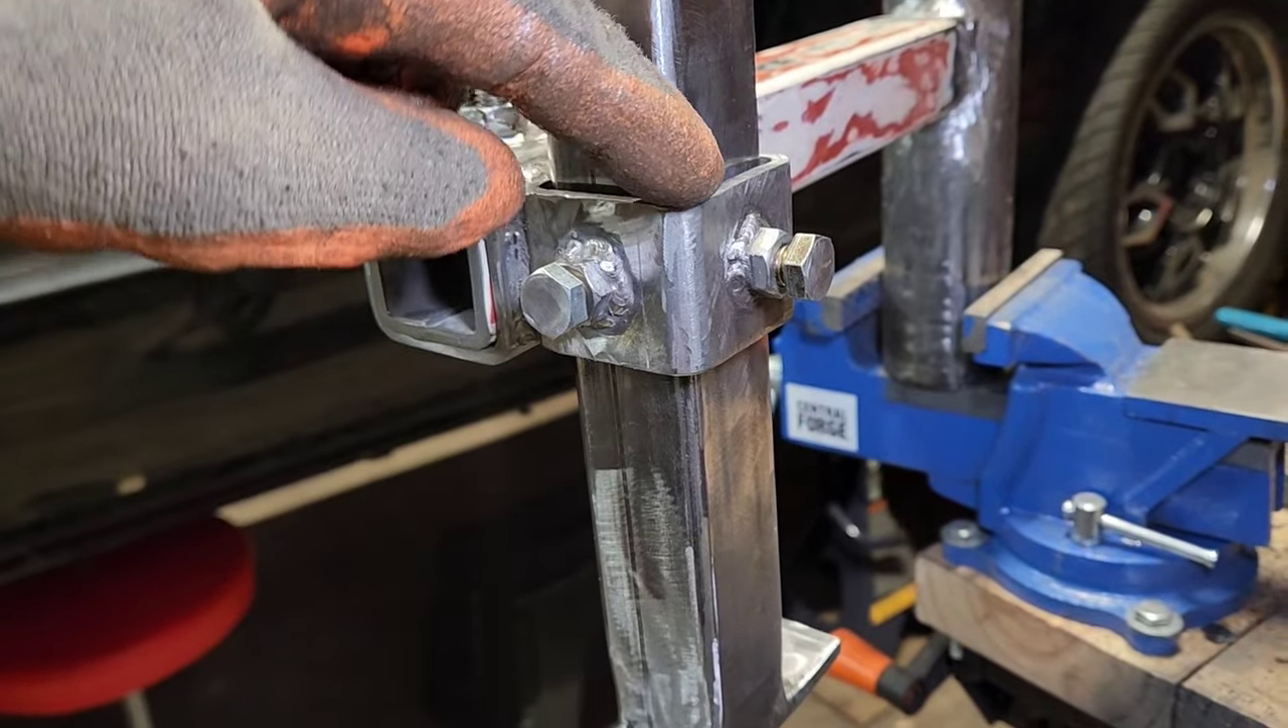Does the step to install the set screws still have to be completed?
No.